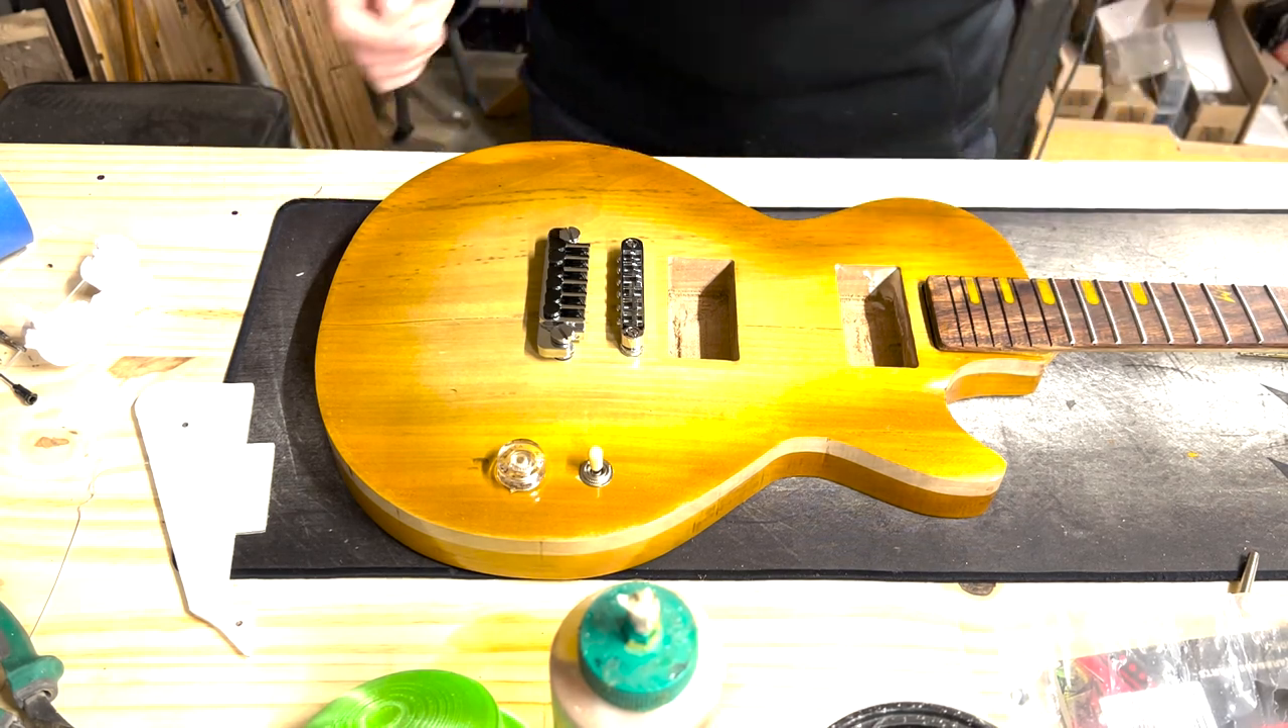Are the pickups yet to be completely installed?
Yes.